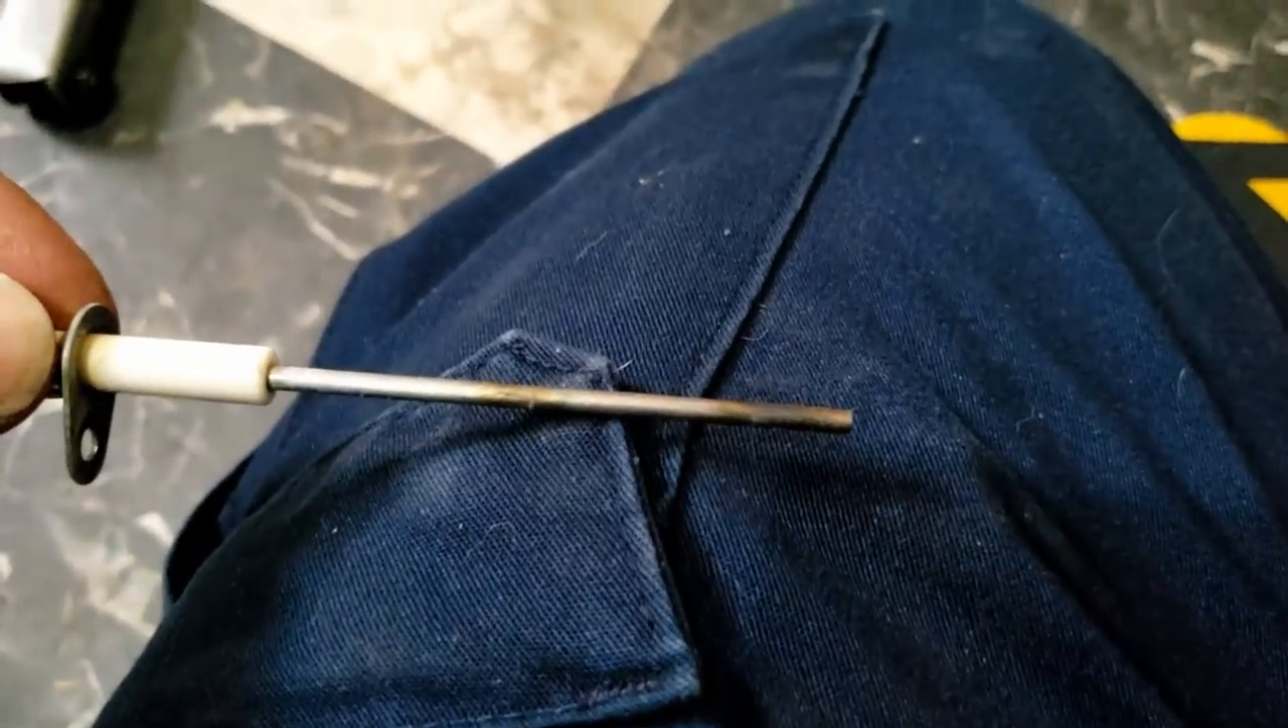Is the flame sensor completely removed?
Yes.